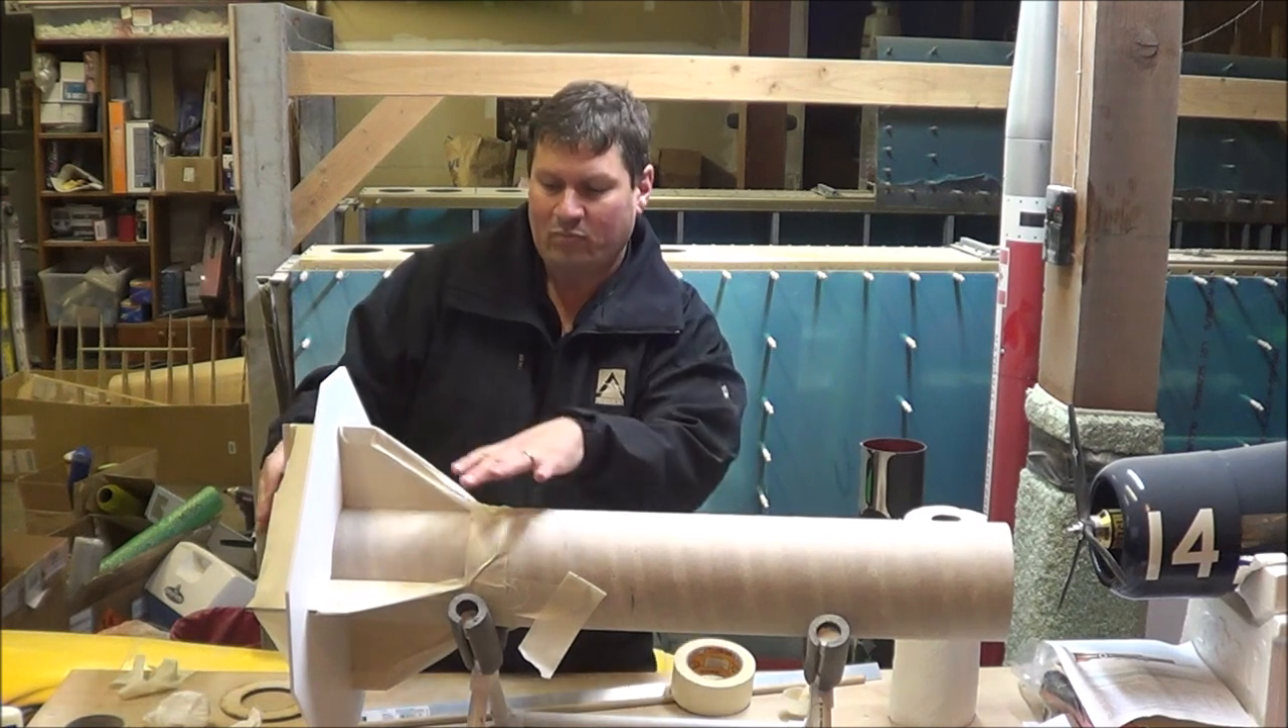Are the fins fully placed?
Yes.